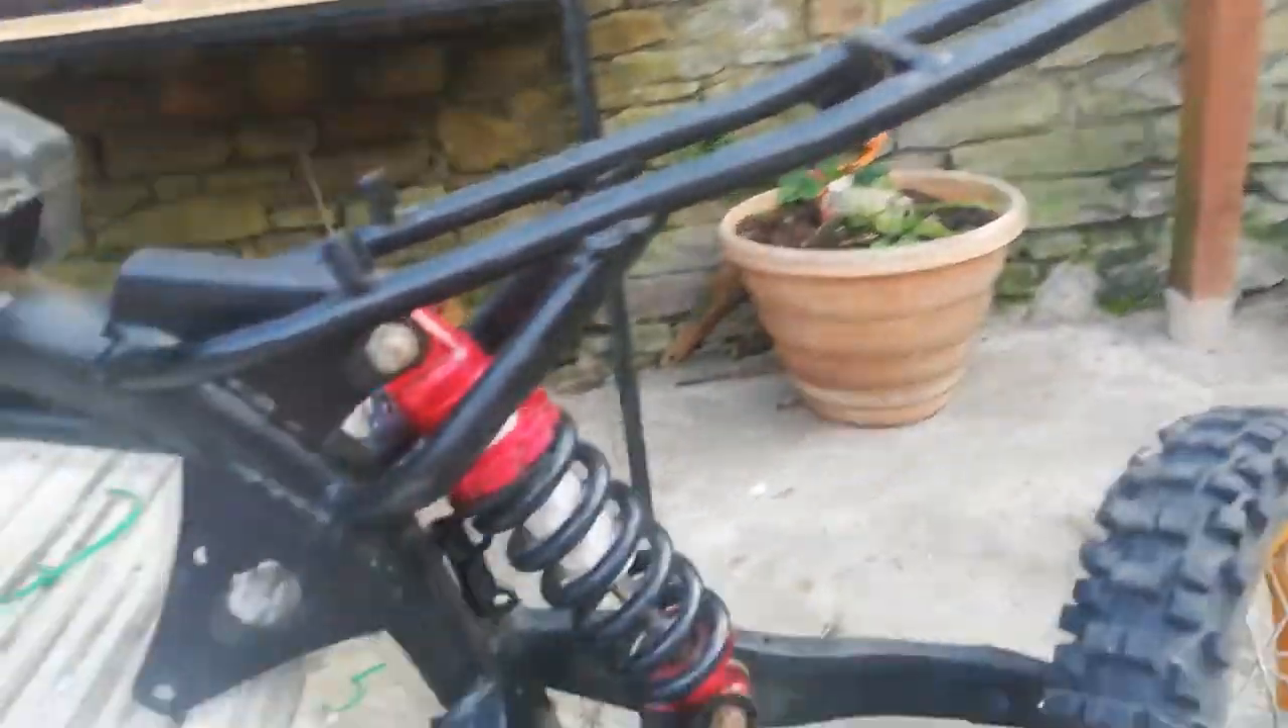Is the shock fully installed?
Yes.